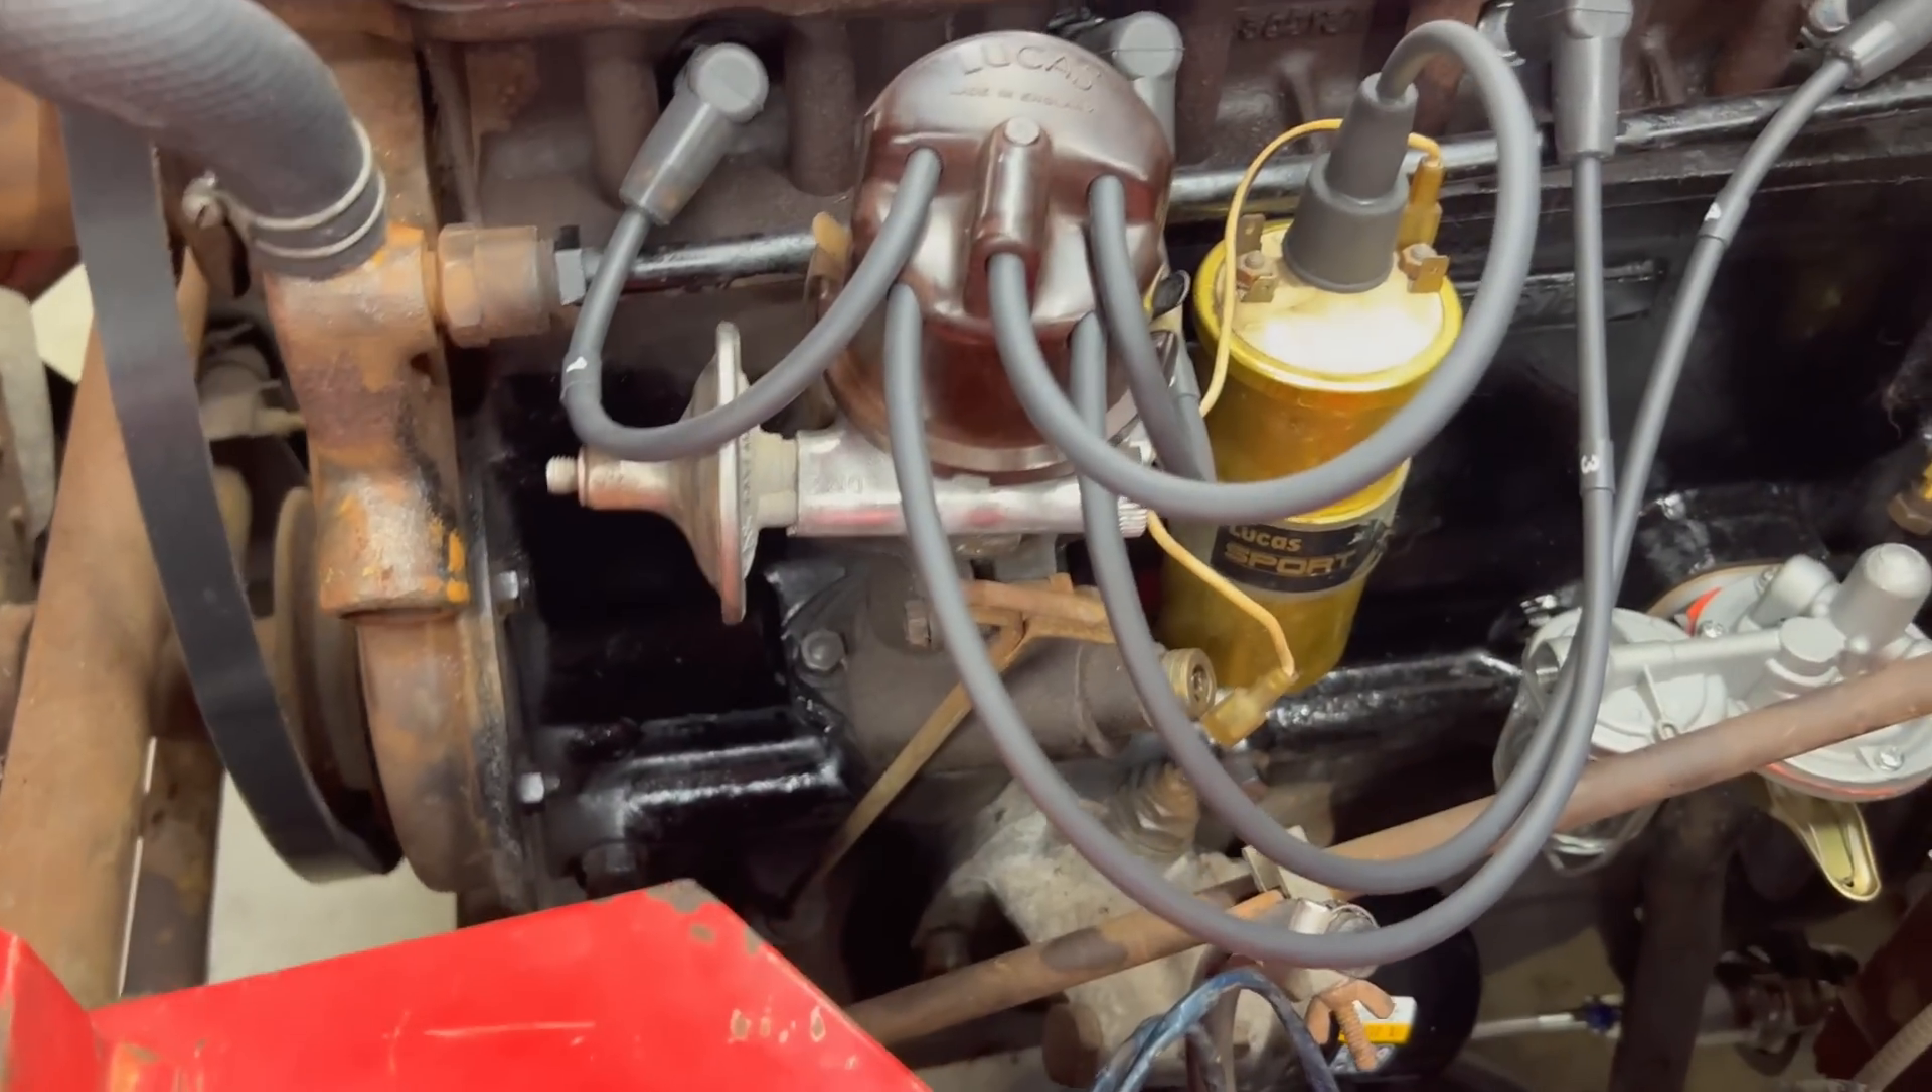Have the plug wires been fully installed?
Yes.